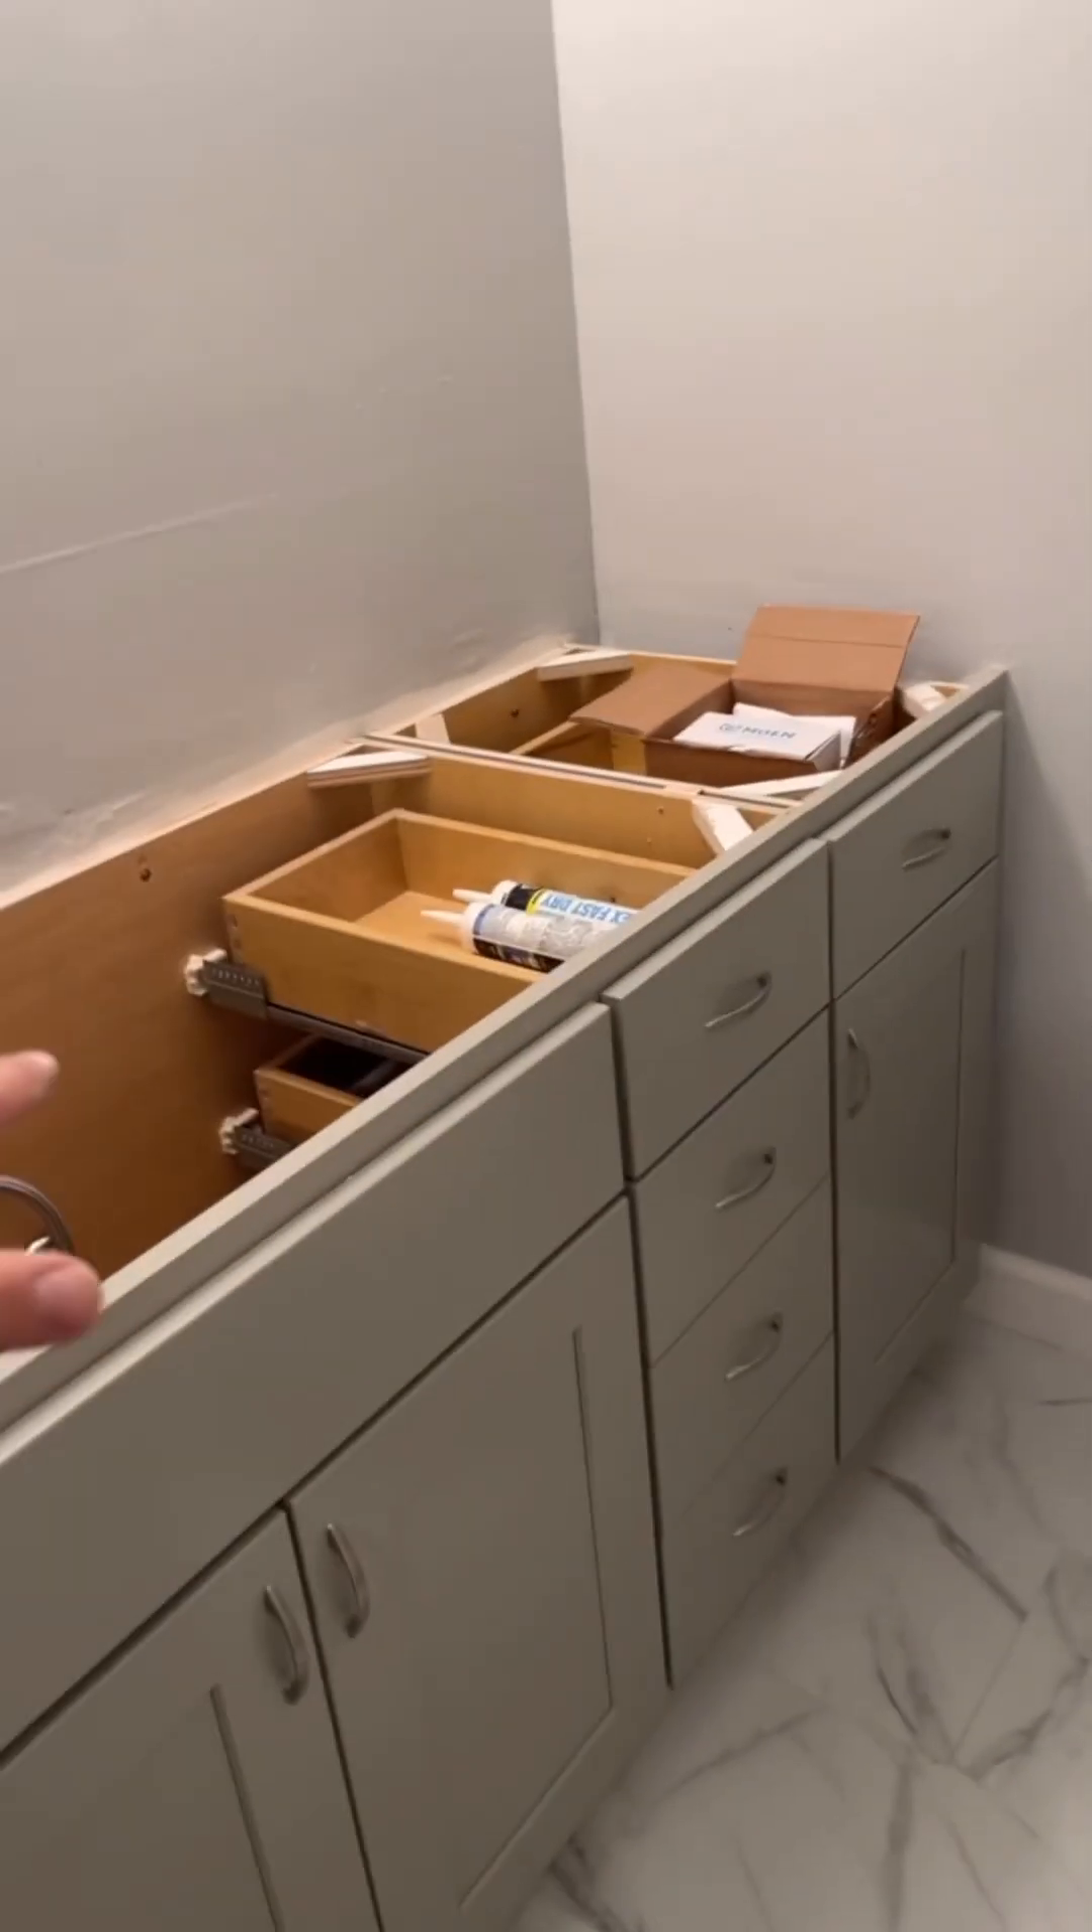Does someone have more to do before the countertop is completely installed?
Yes.